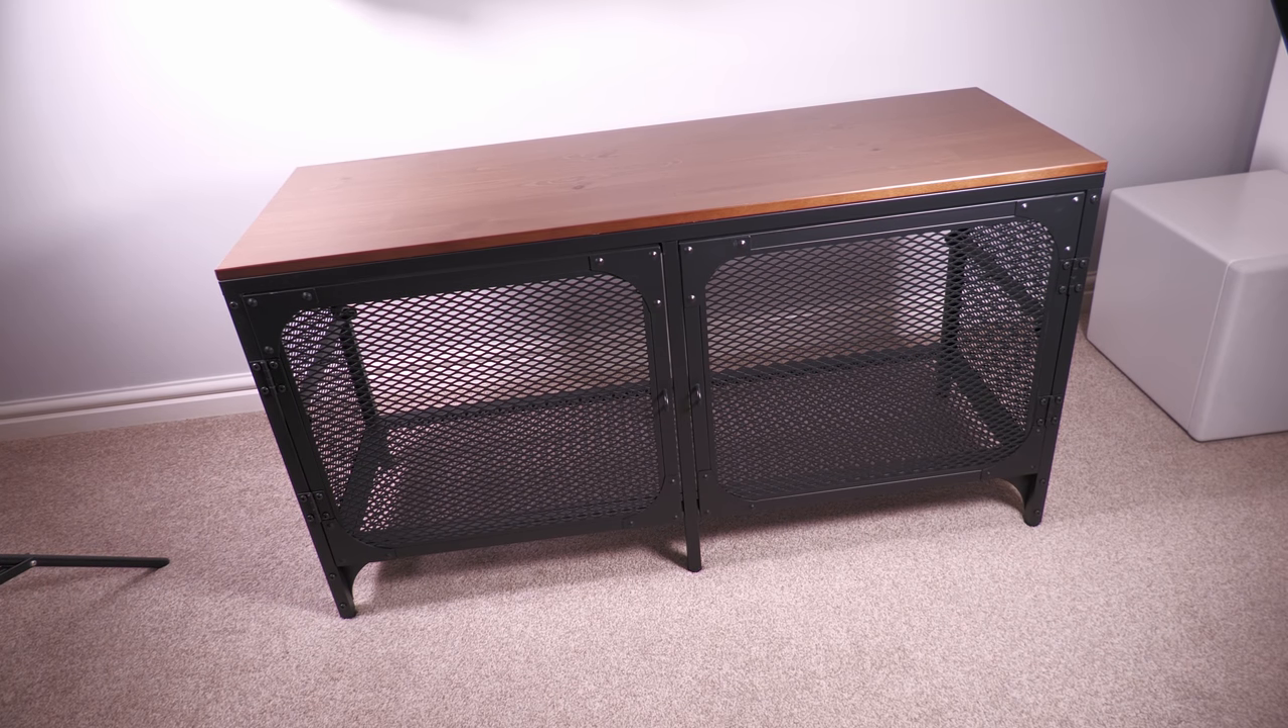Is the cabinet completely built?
Yes.